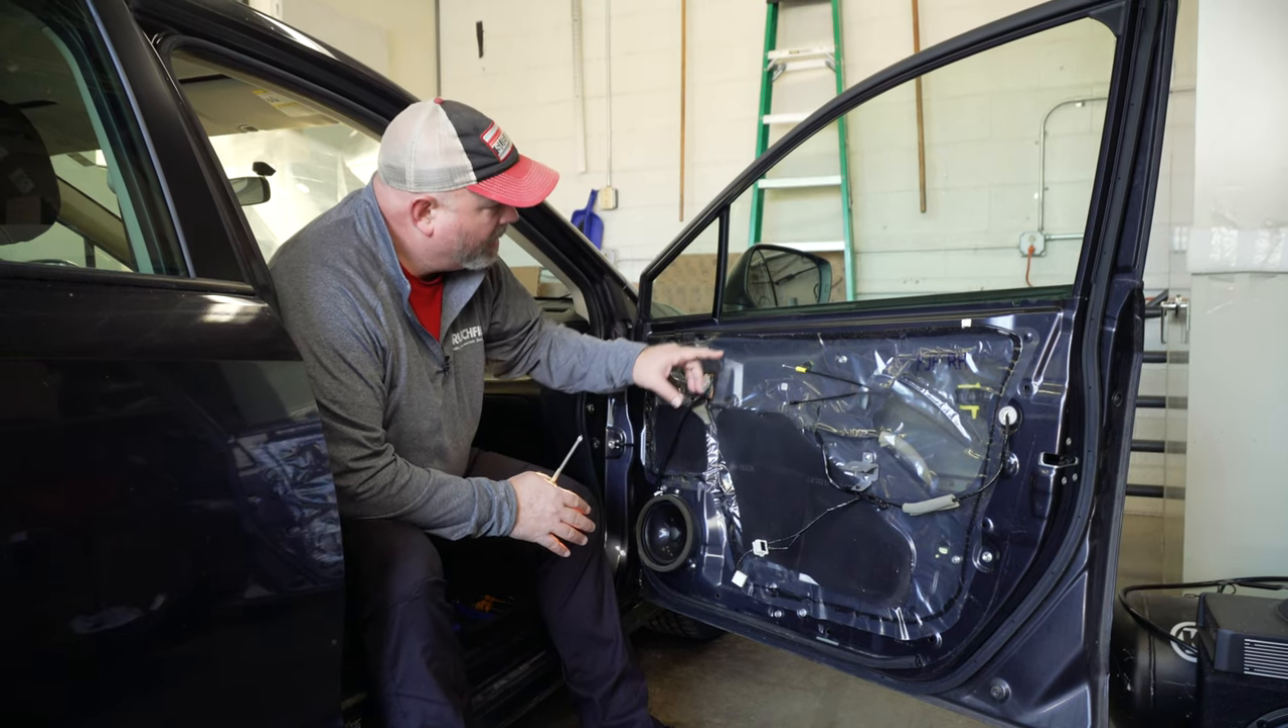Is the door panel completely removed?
Yes.